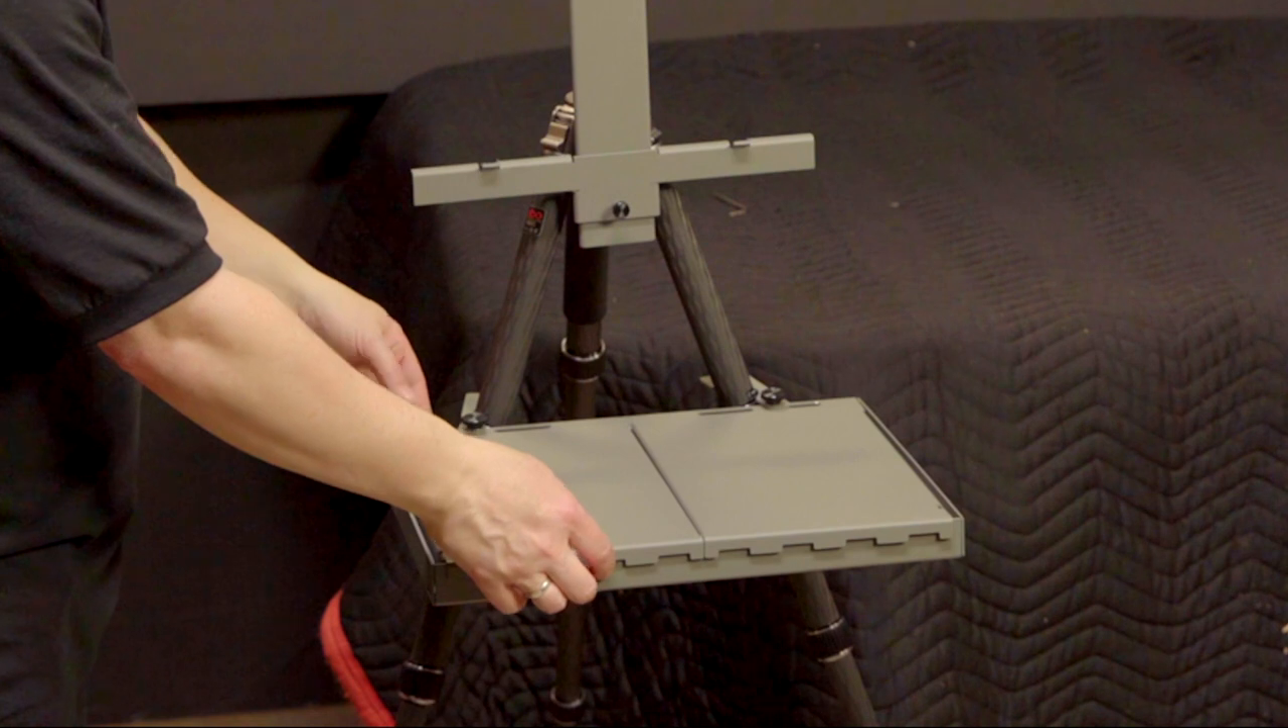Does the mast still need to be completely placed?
No.